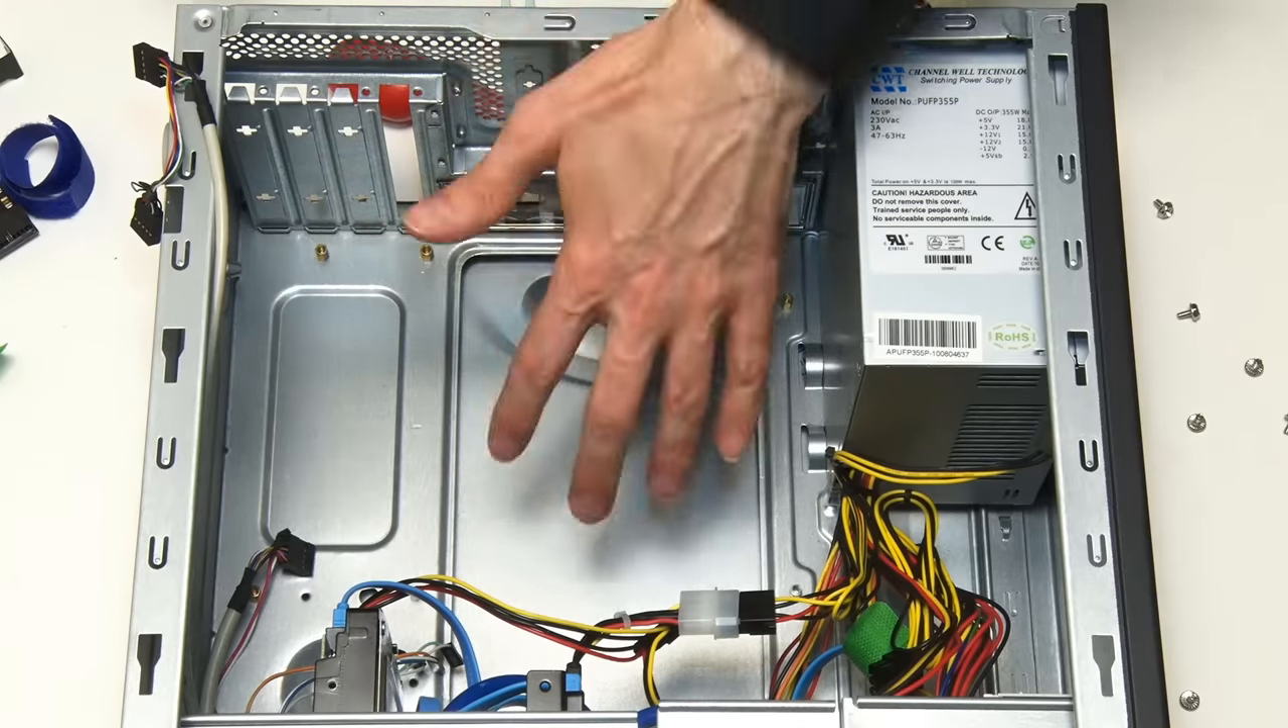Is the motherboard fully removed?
Yes.